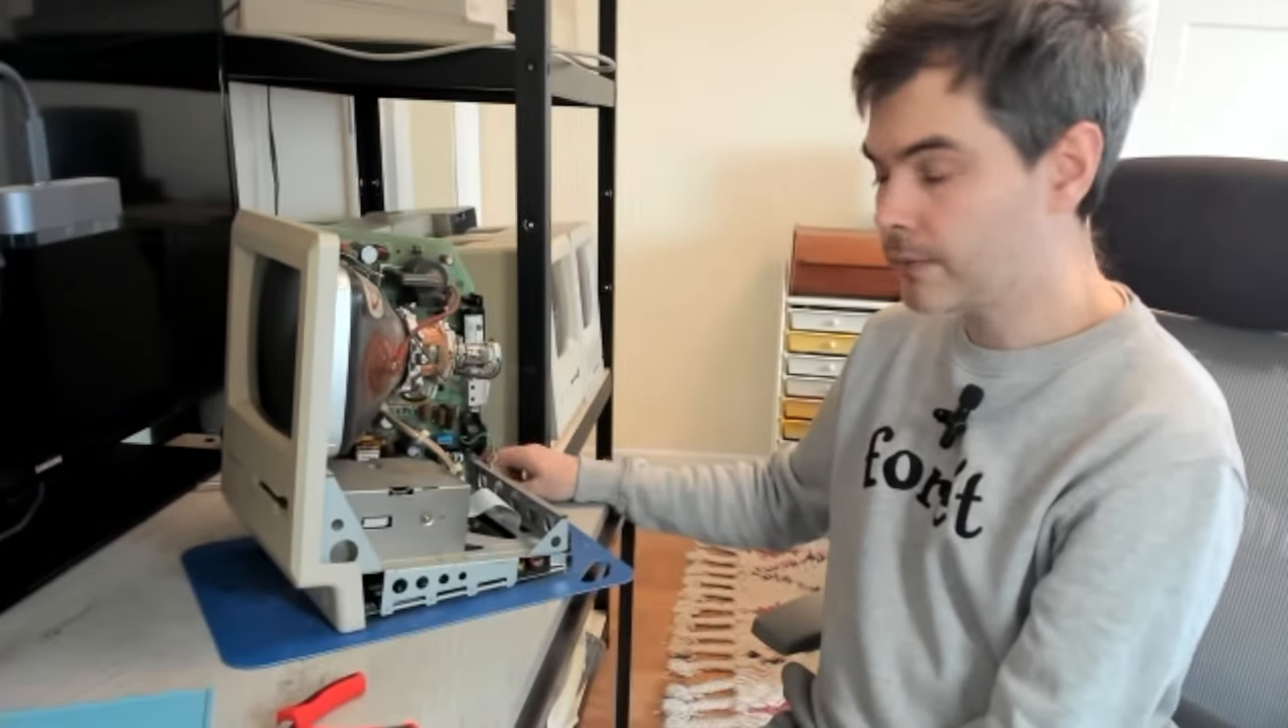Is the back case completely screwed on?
No.